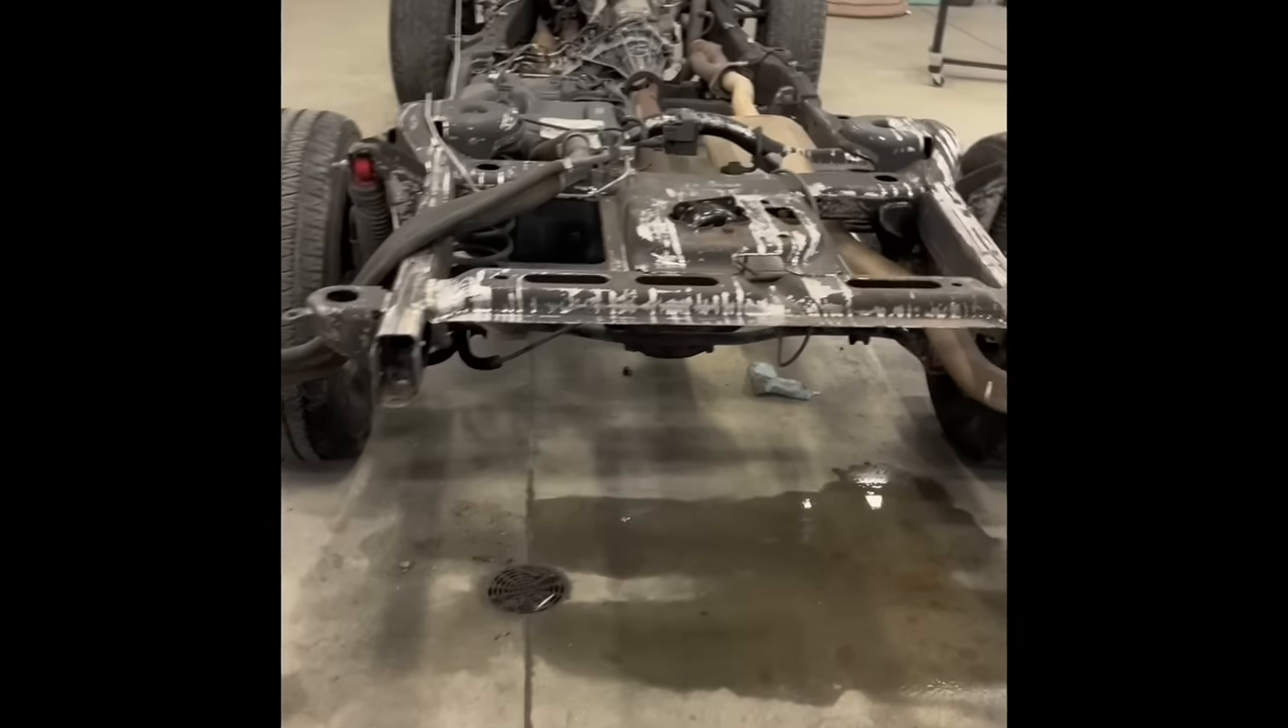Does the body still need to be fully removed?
No.